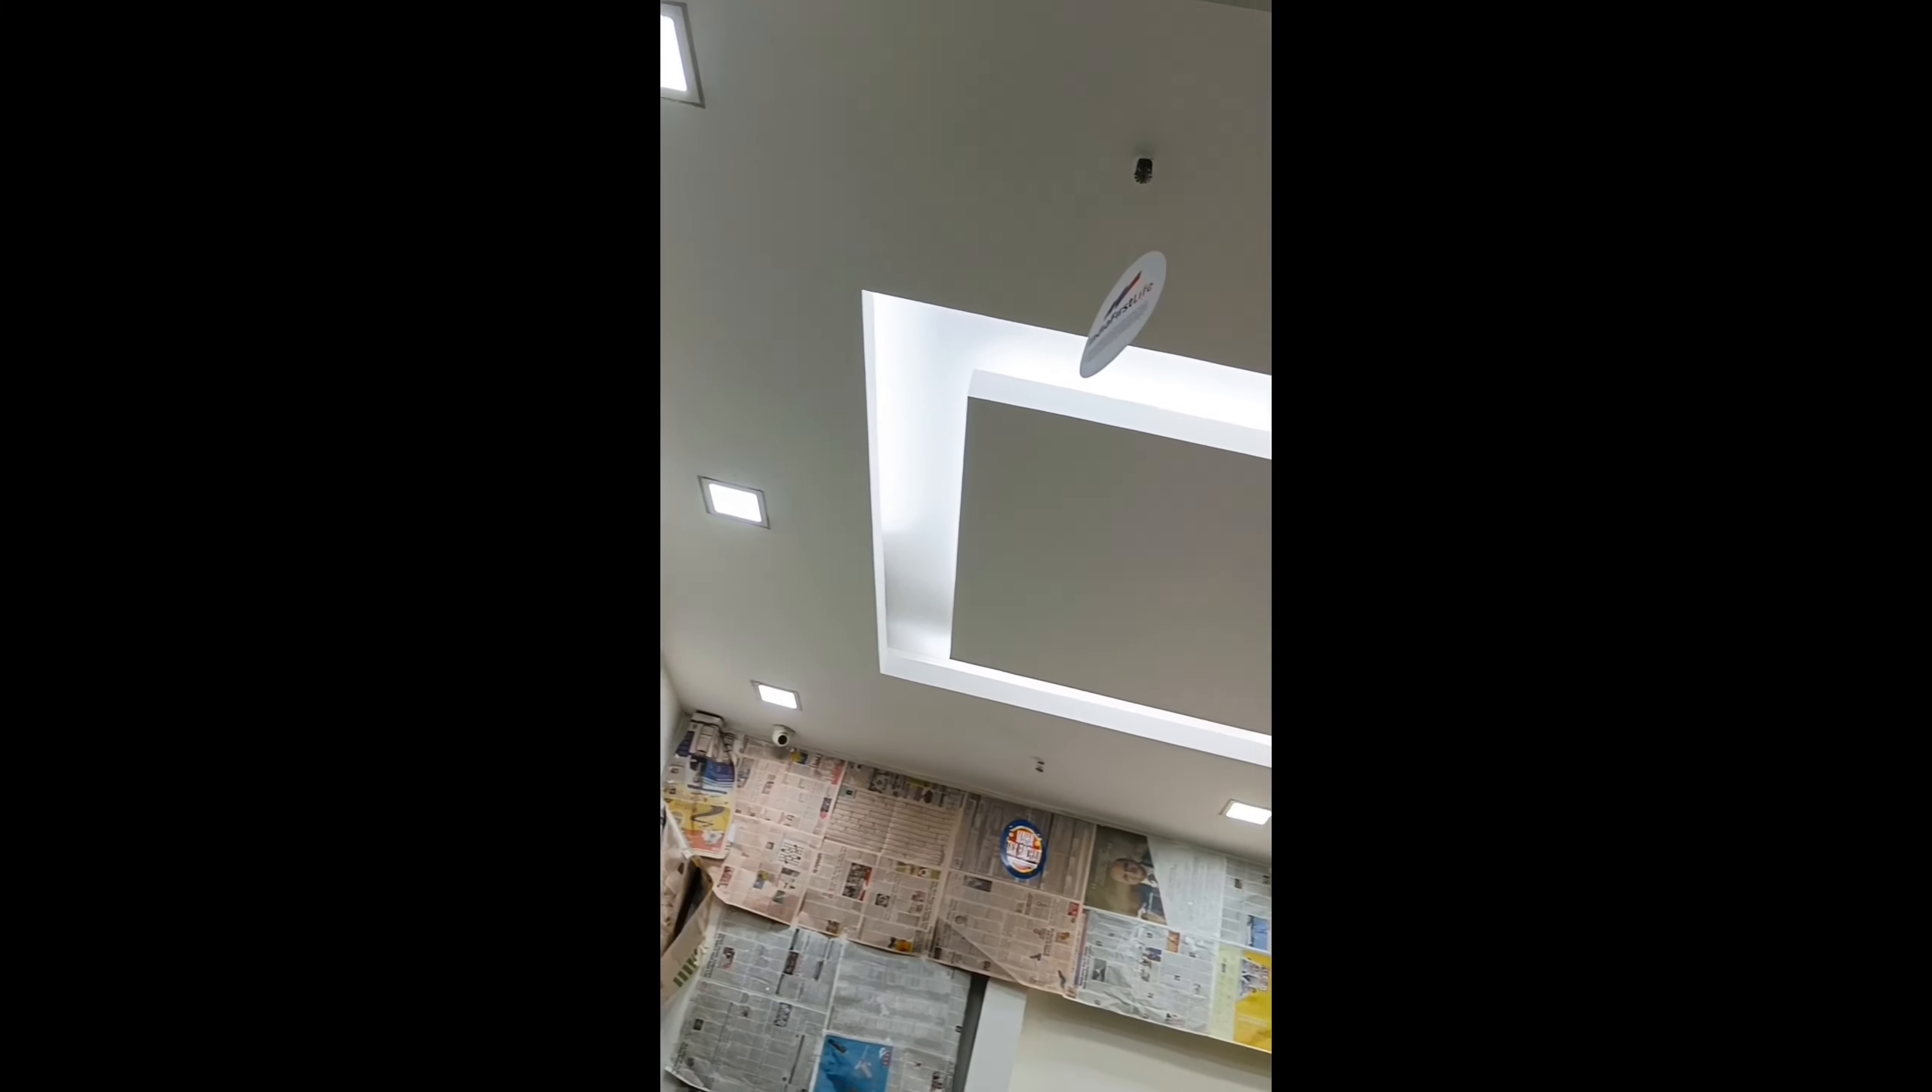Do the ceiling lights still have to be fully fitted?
No.